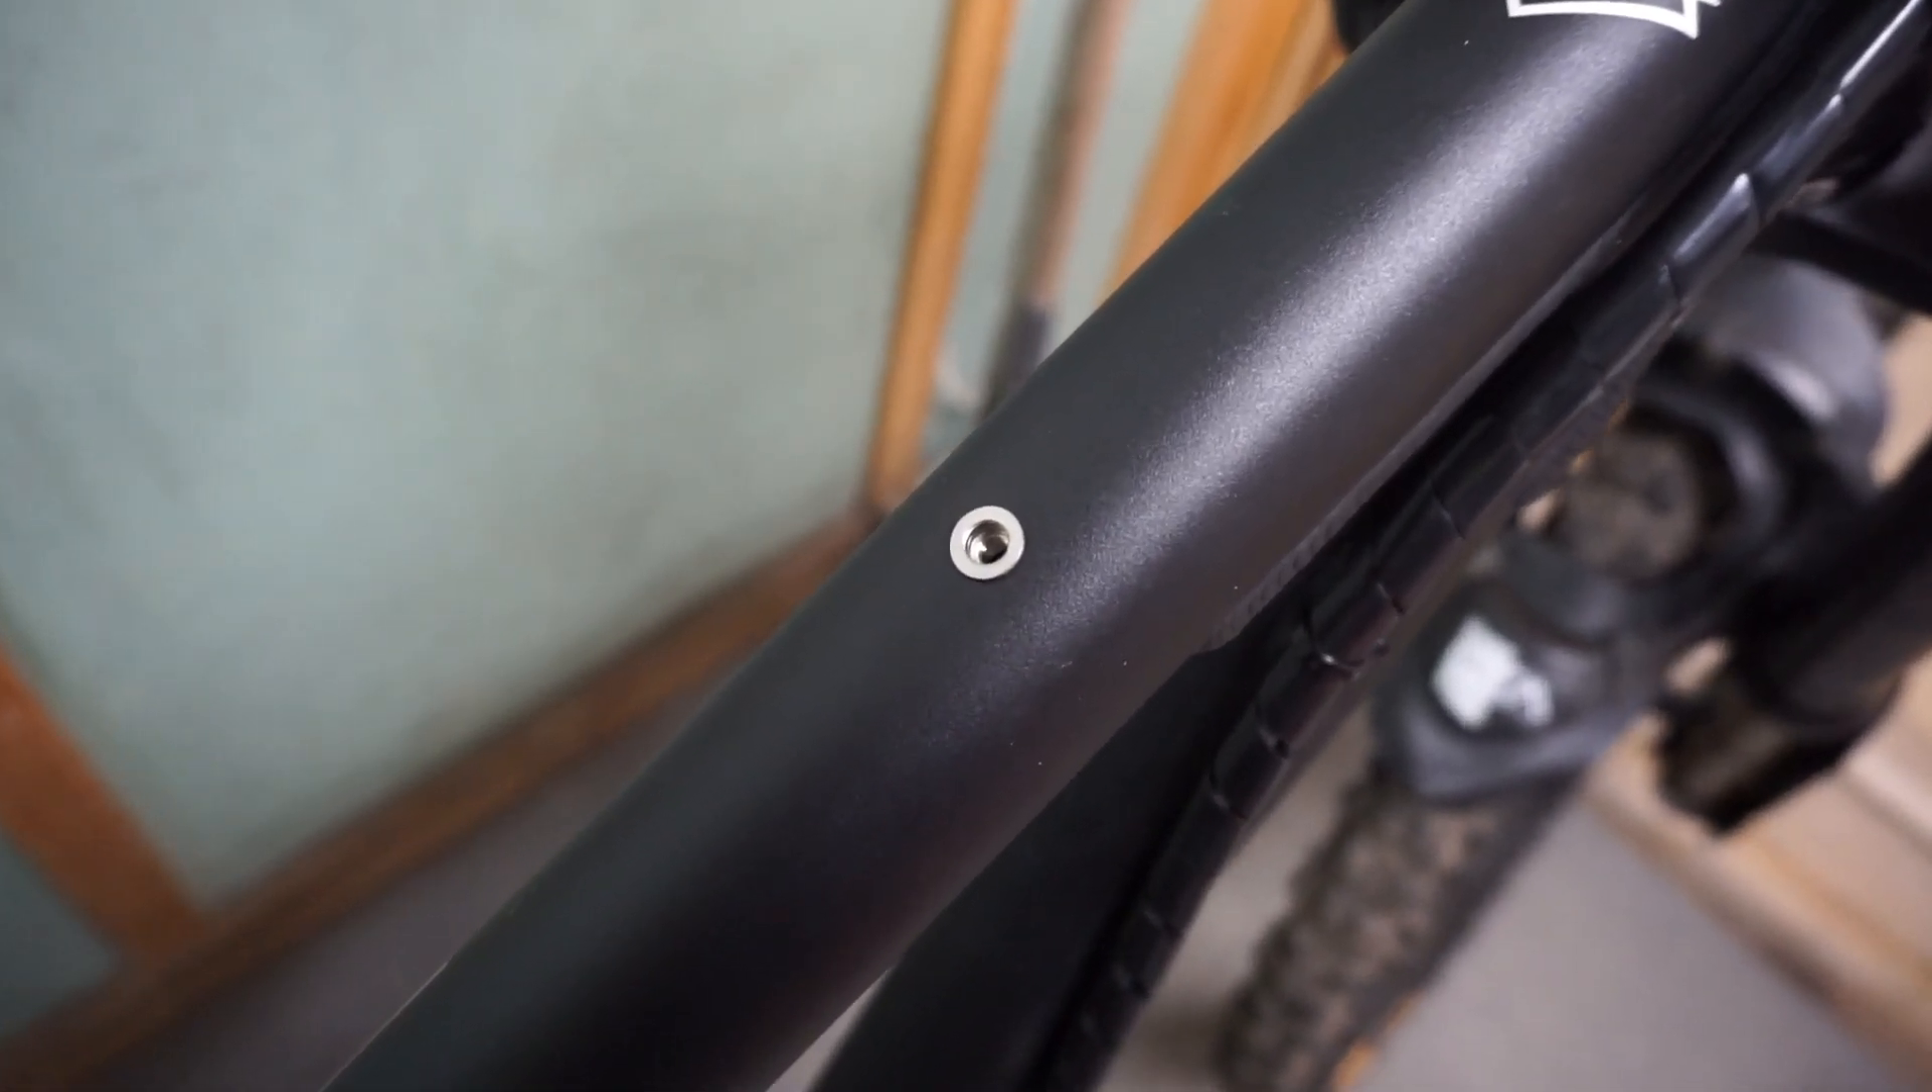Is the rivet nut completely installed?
Yes.